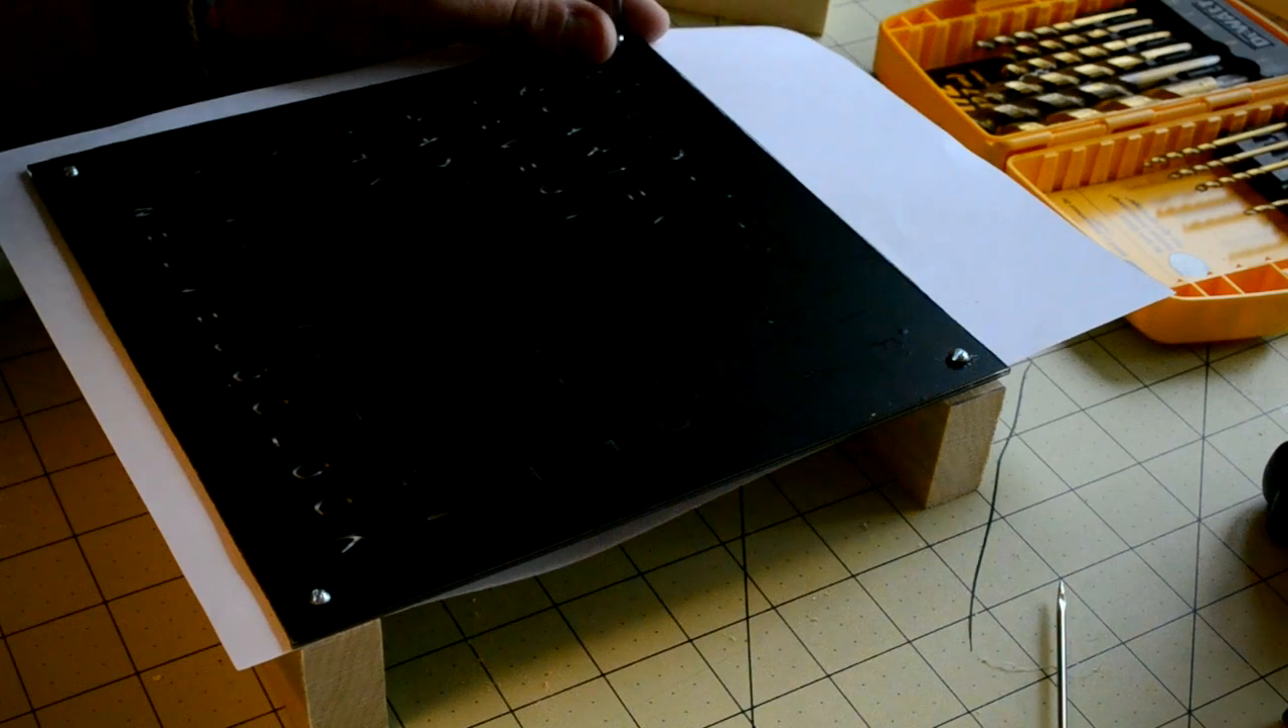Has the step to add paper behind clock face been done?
Yes.